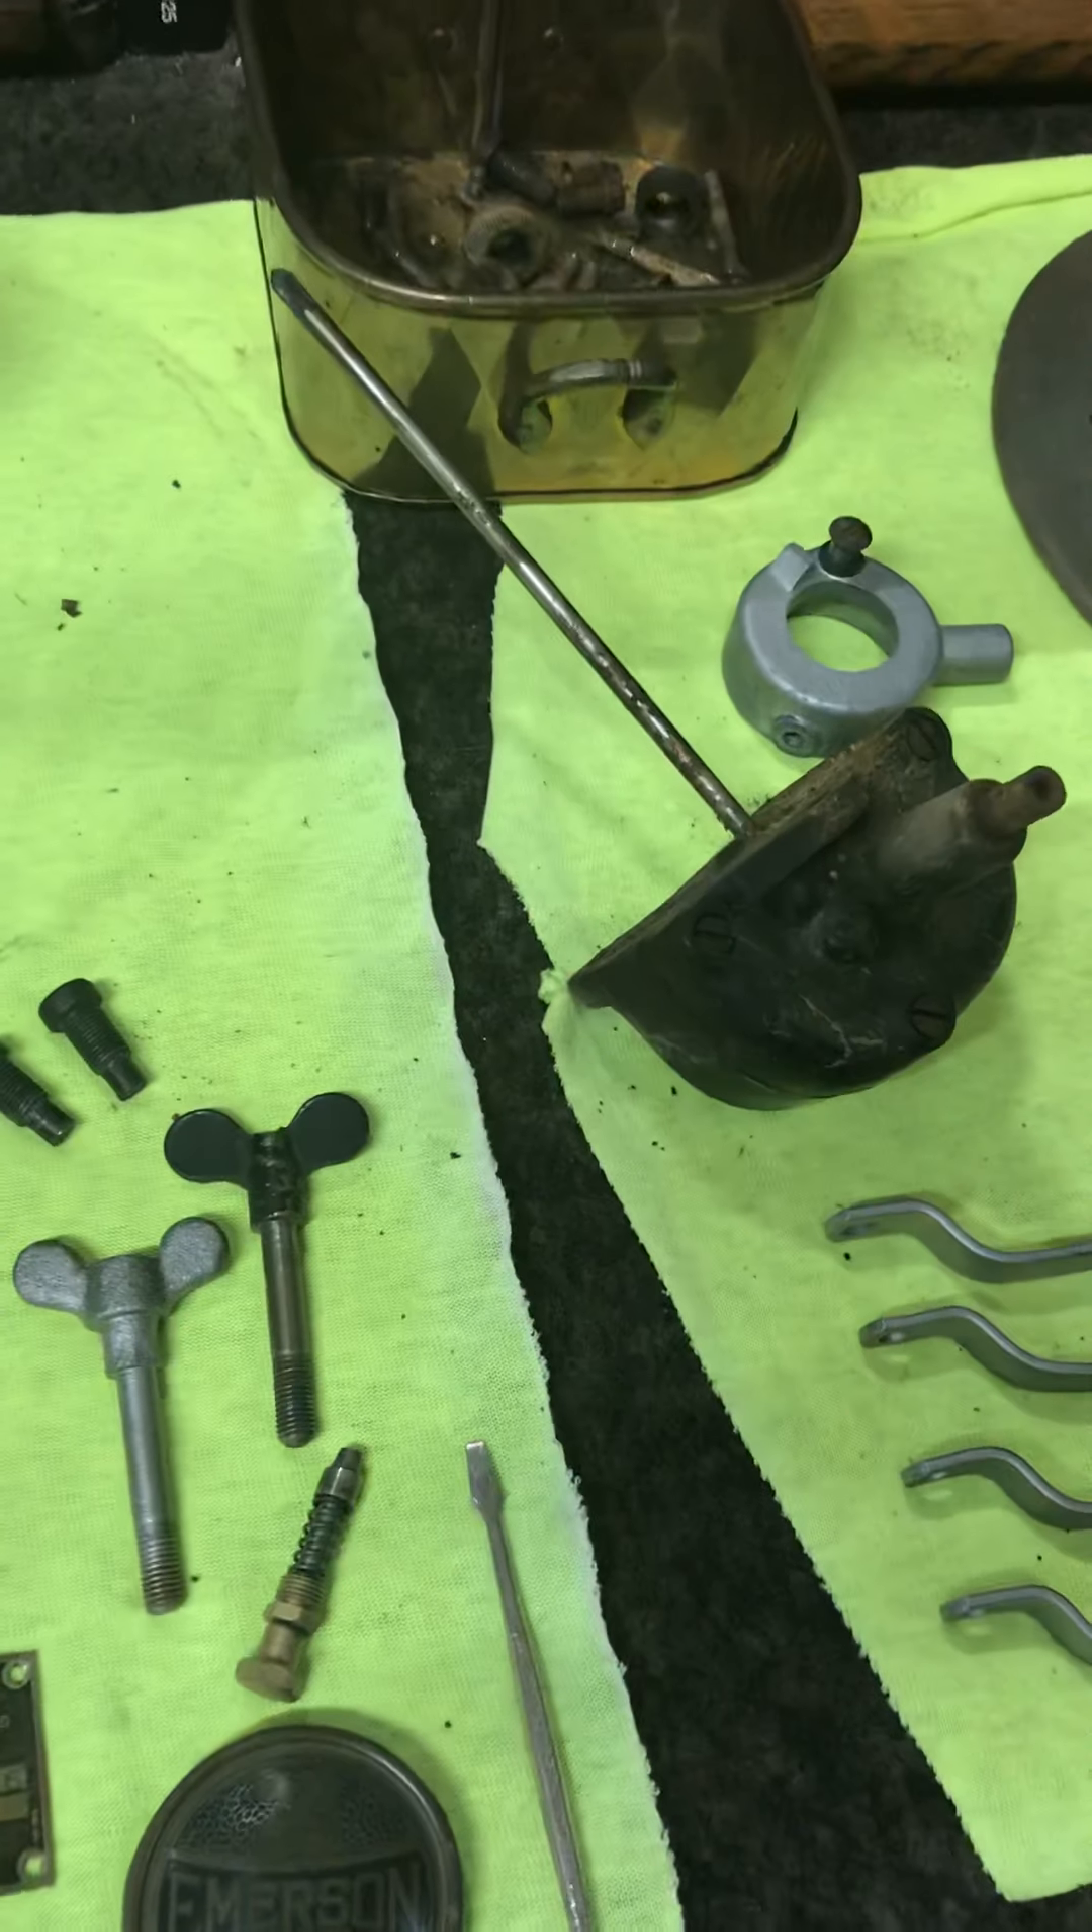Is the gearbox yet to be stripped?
Yes.